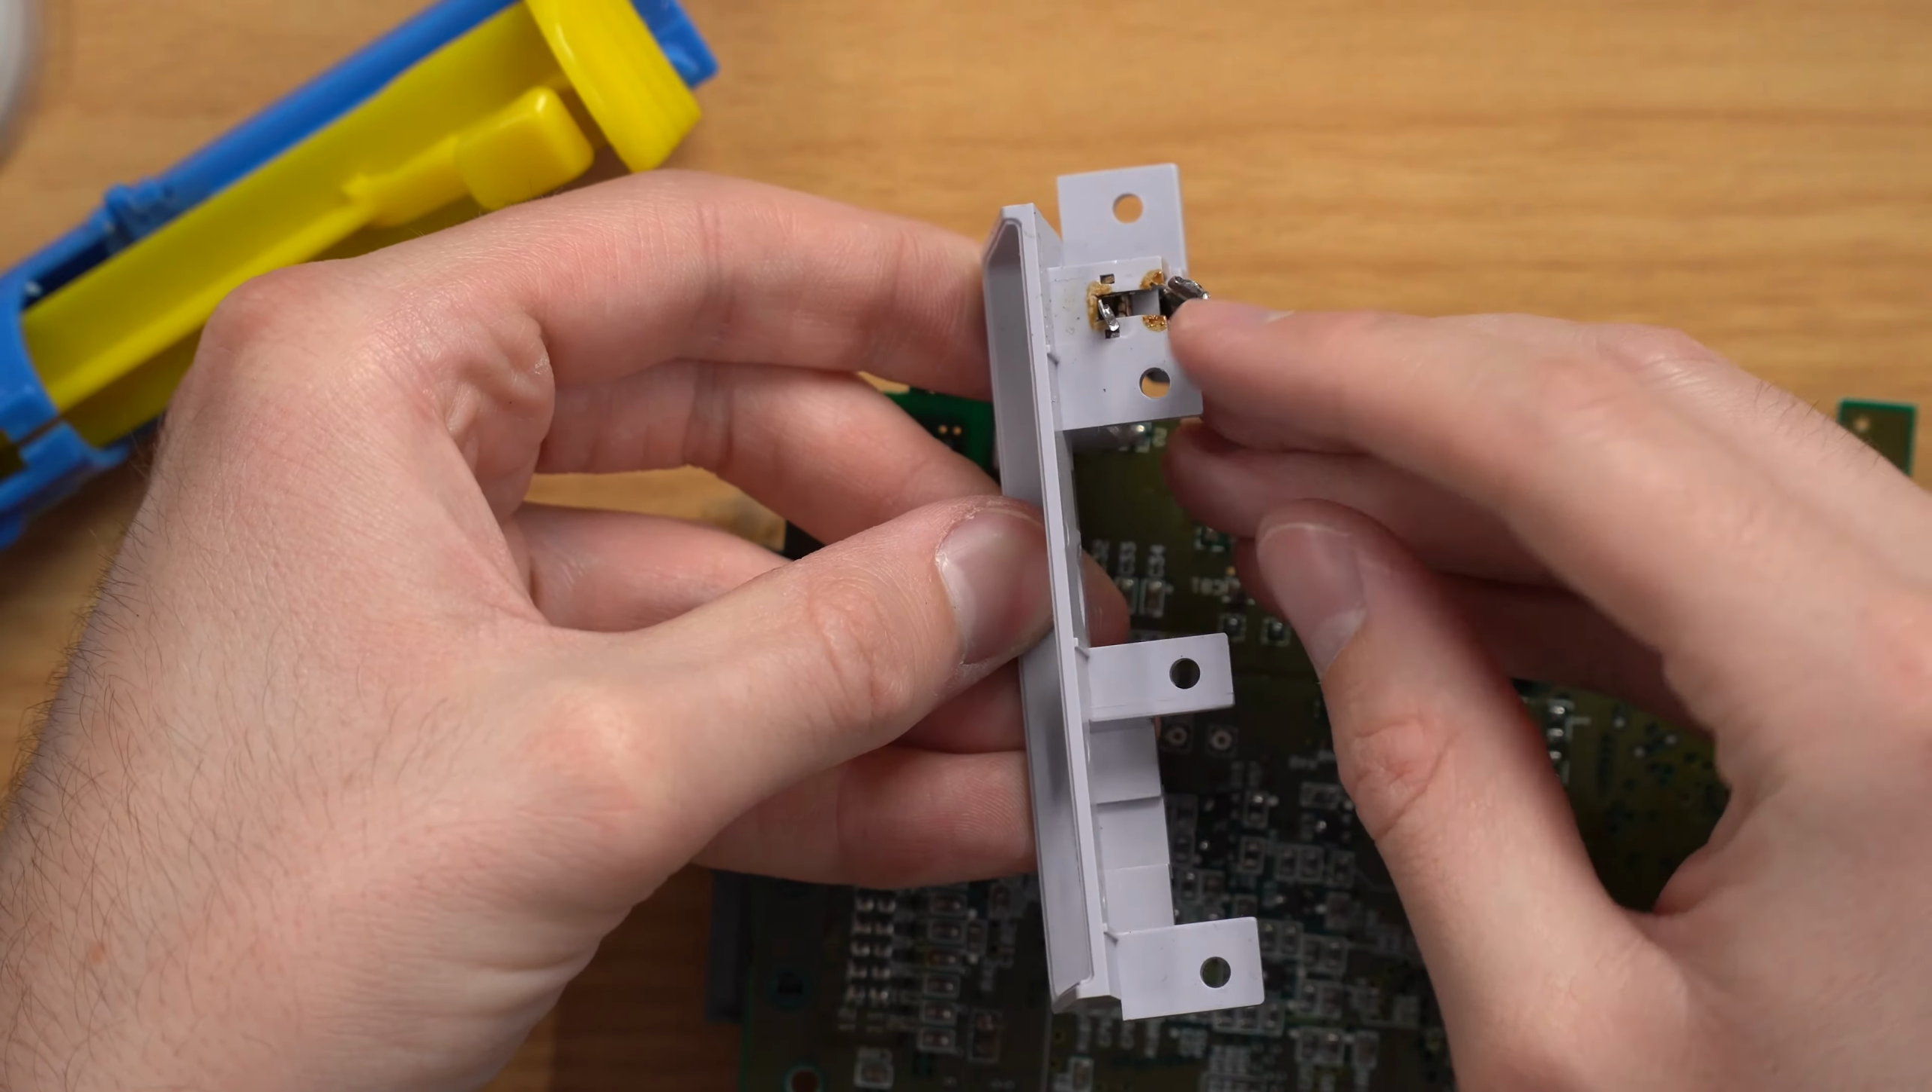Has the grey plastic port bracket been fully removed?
Yes.